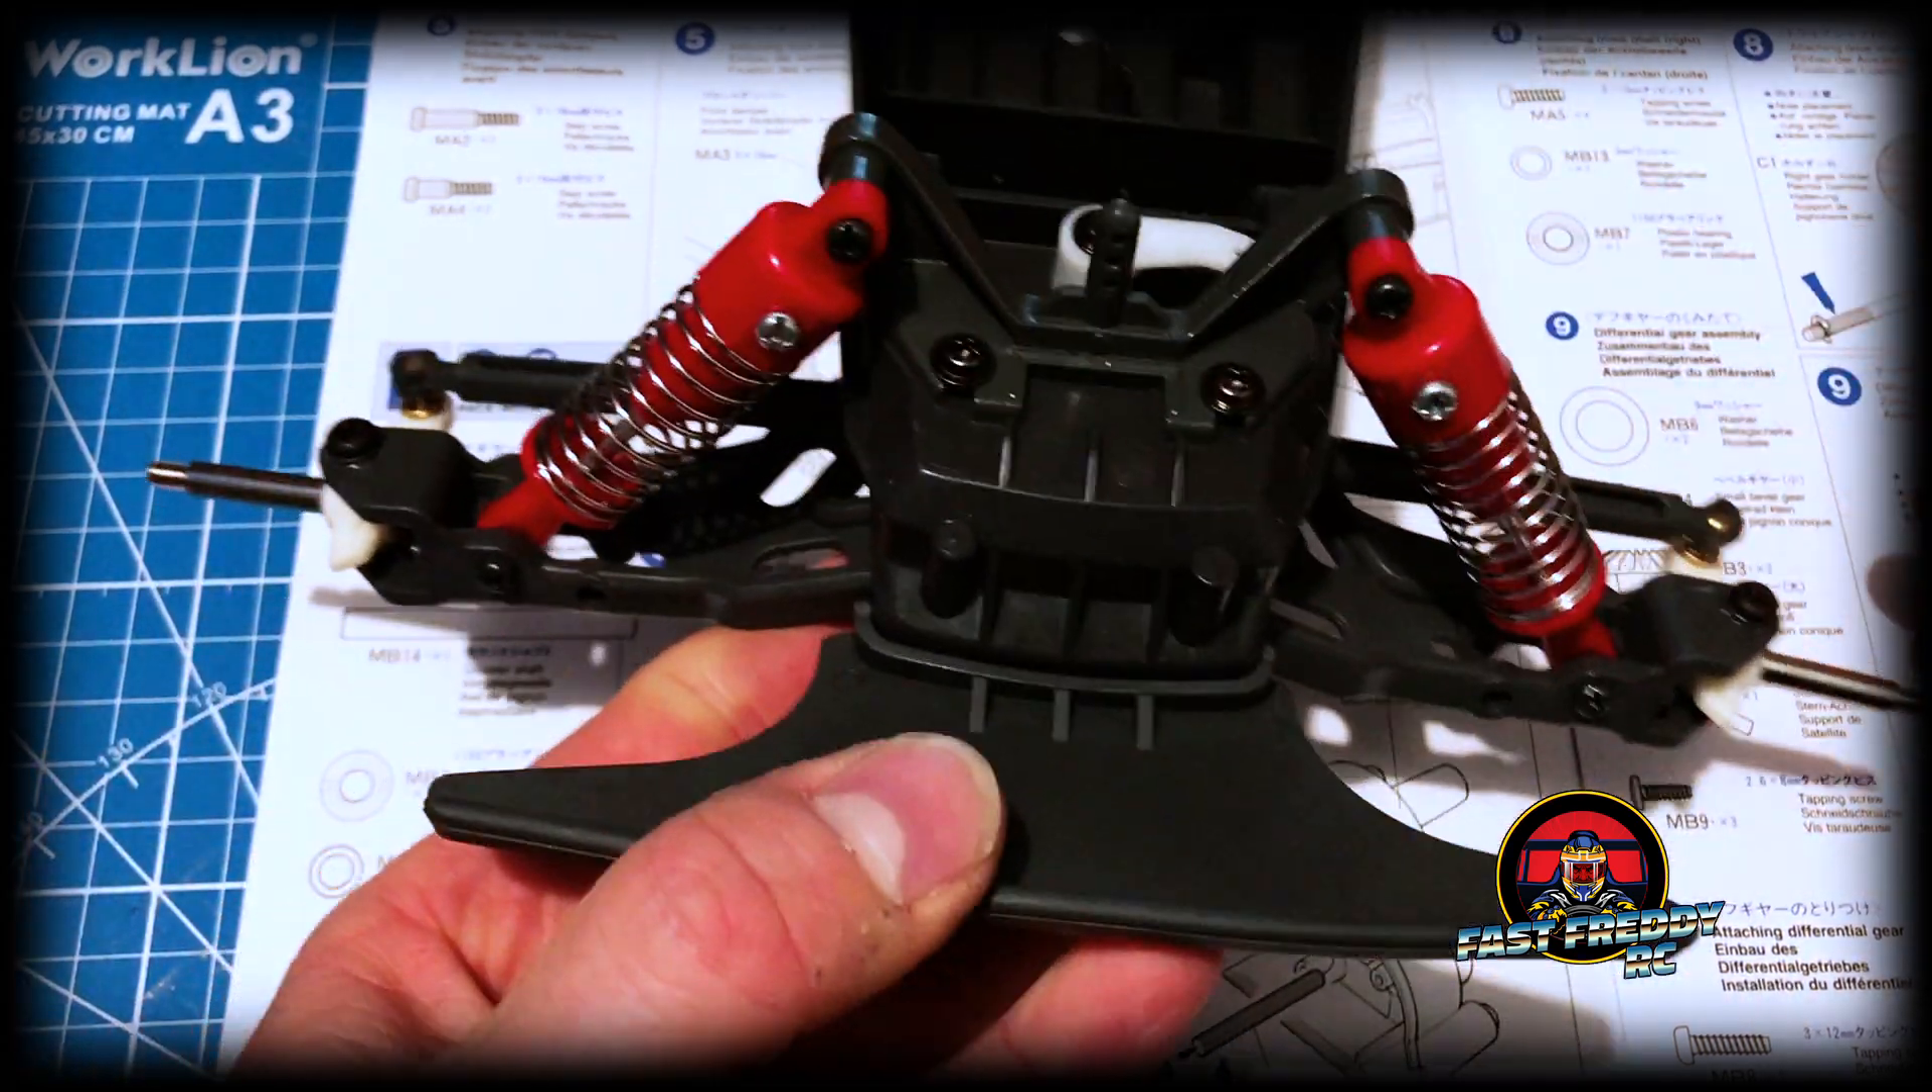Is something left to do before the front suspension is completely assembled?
No.